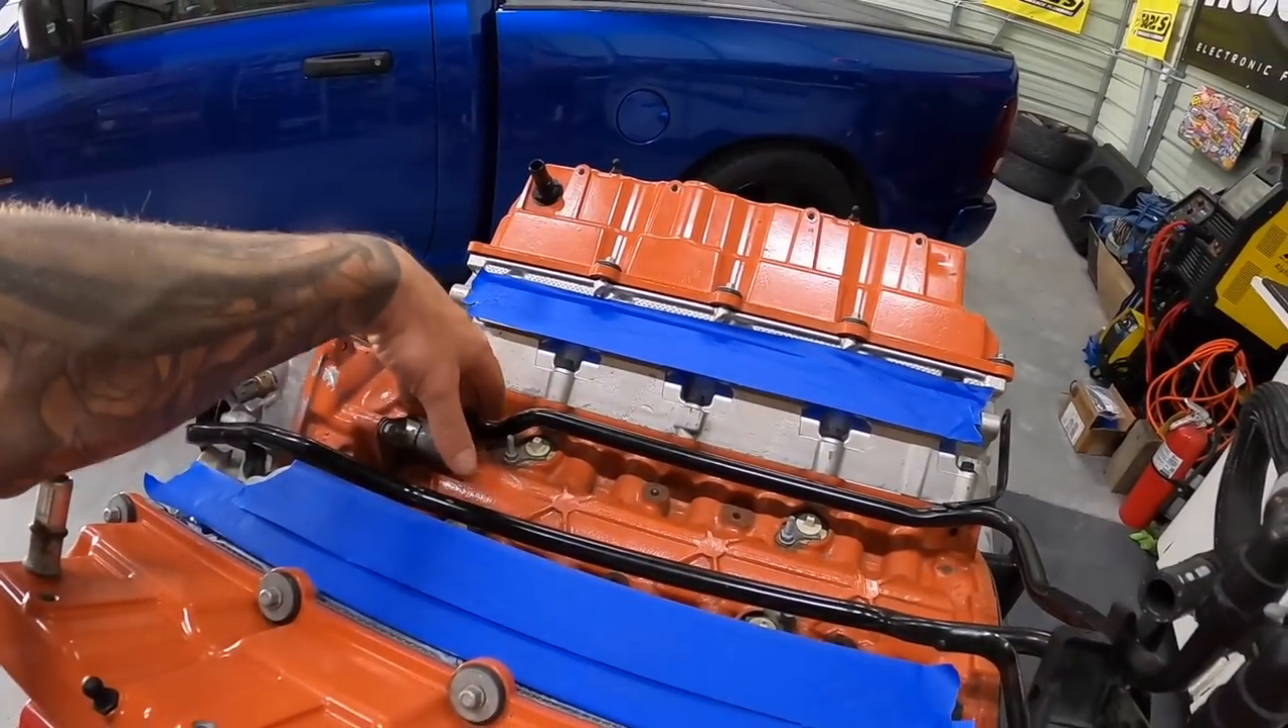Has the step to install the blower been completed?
No.